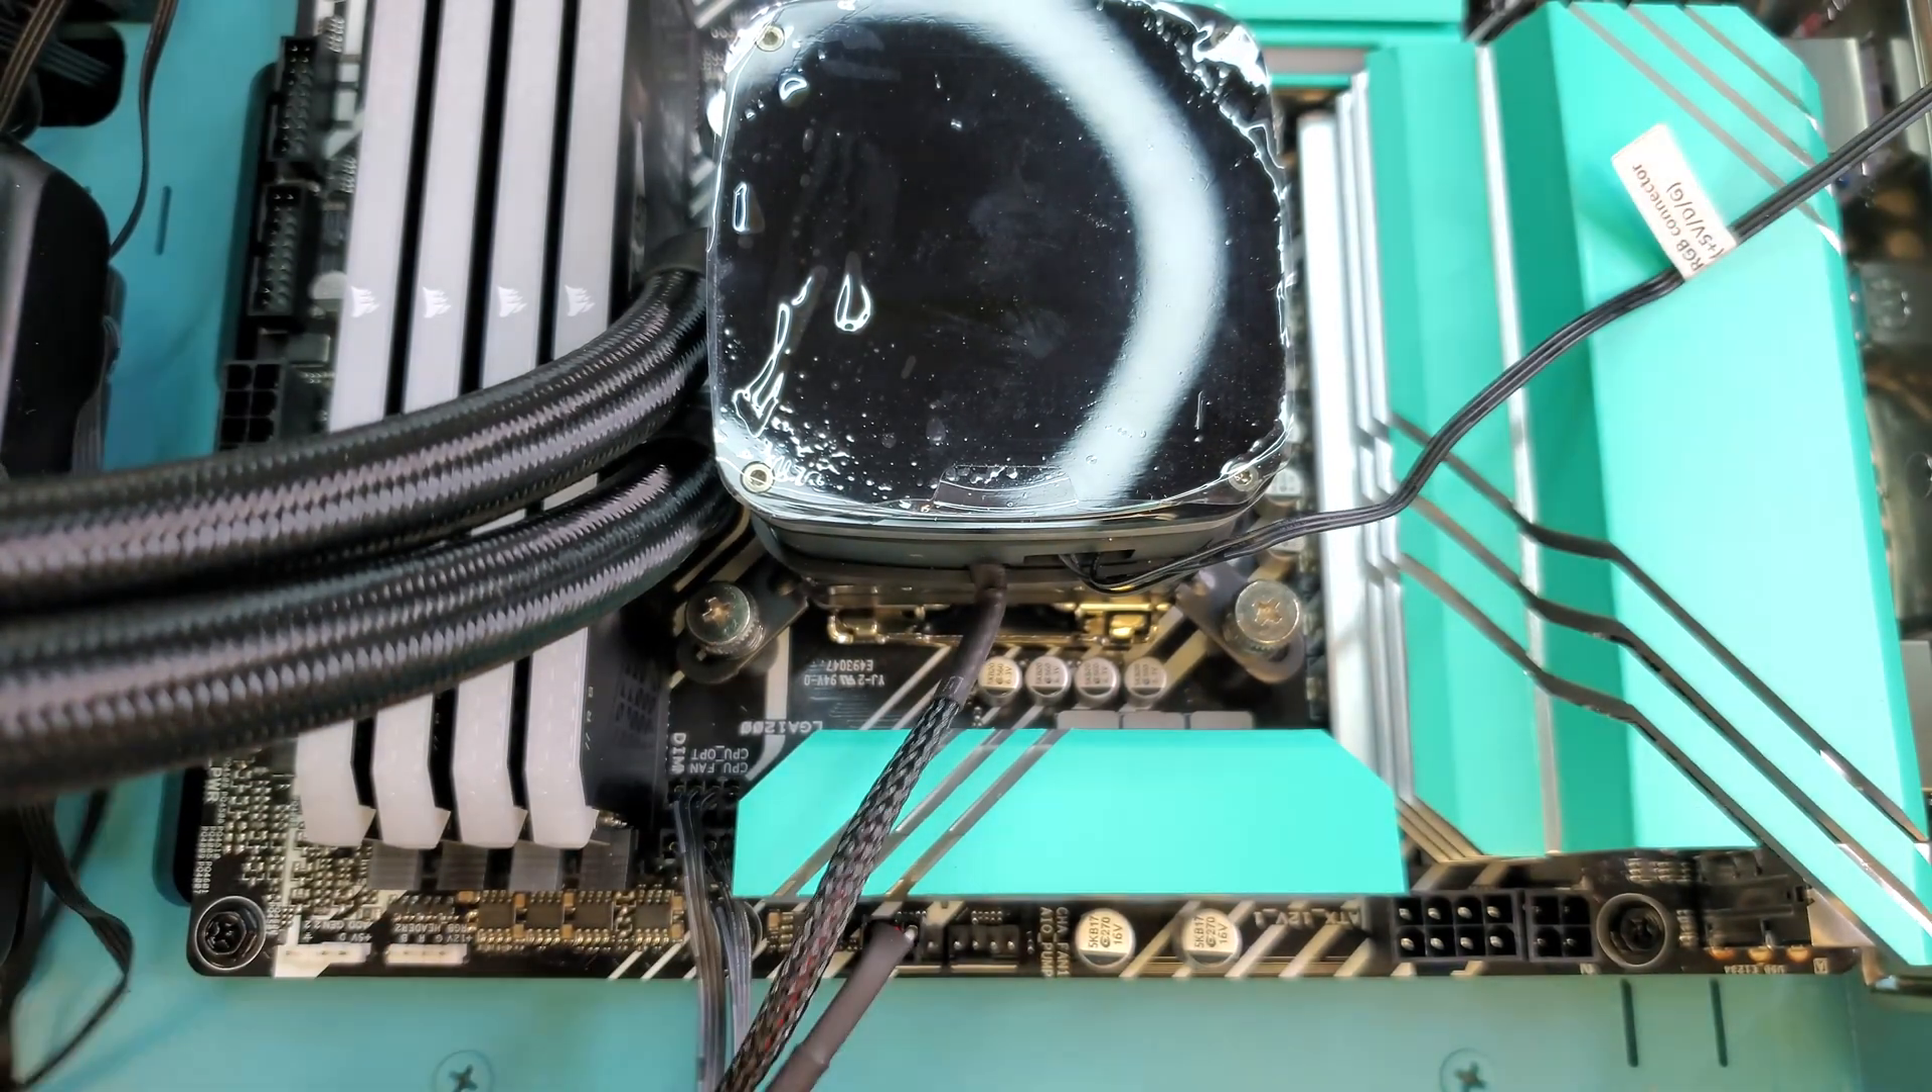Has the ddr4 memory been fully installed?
Yes.